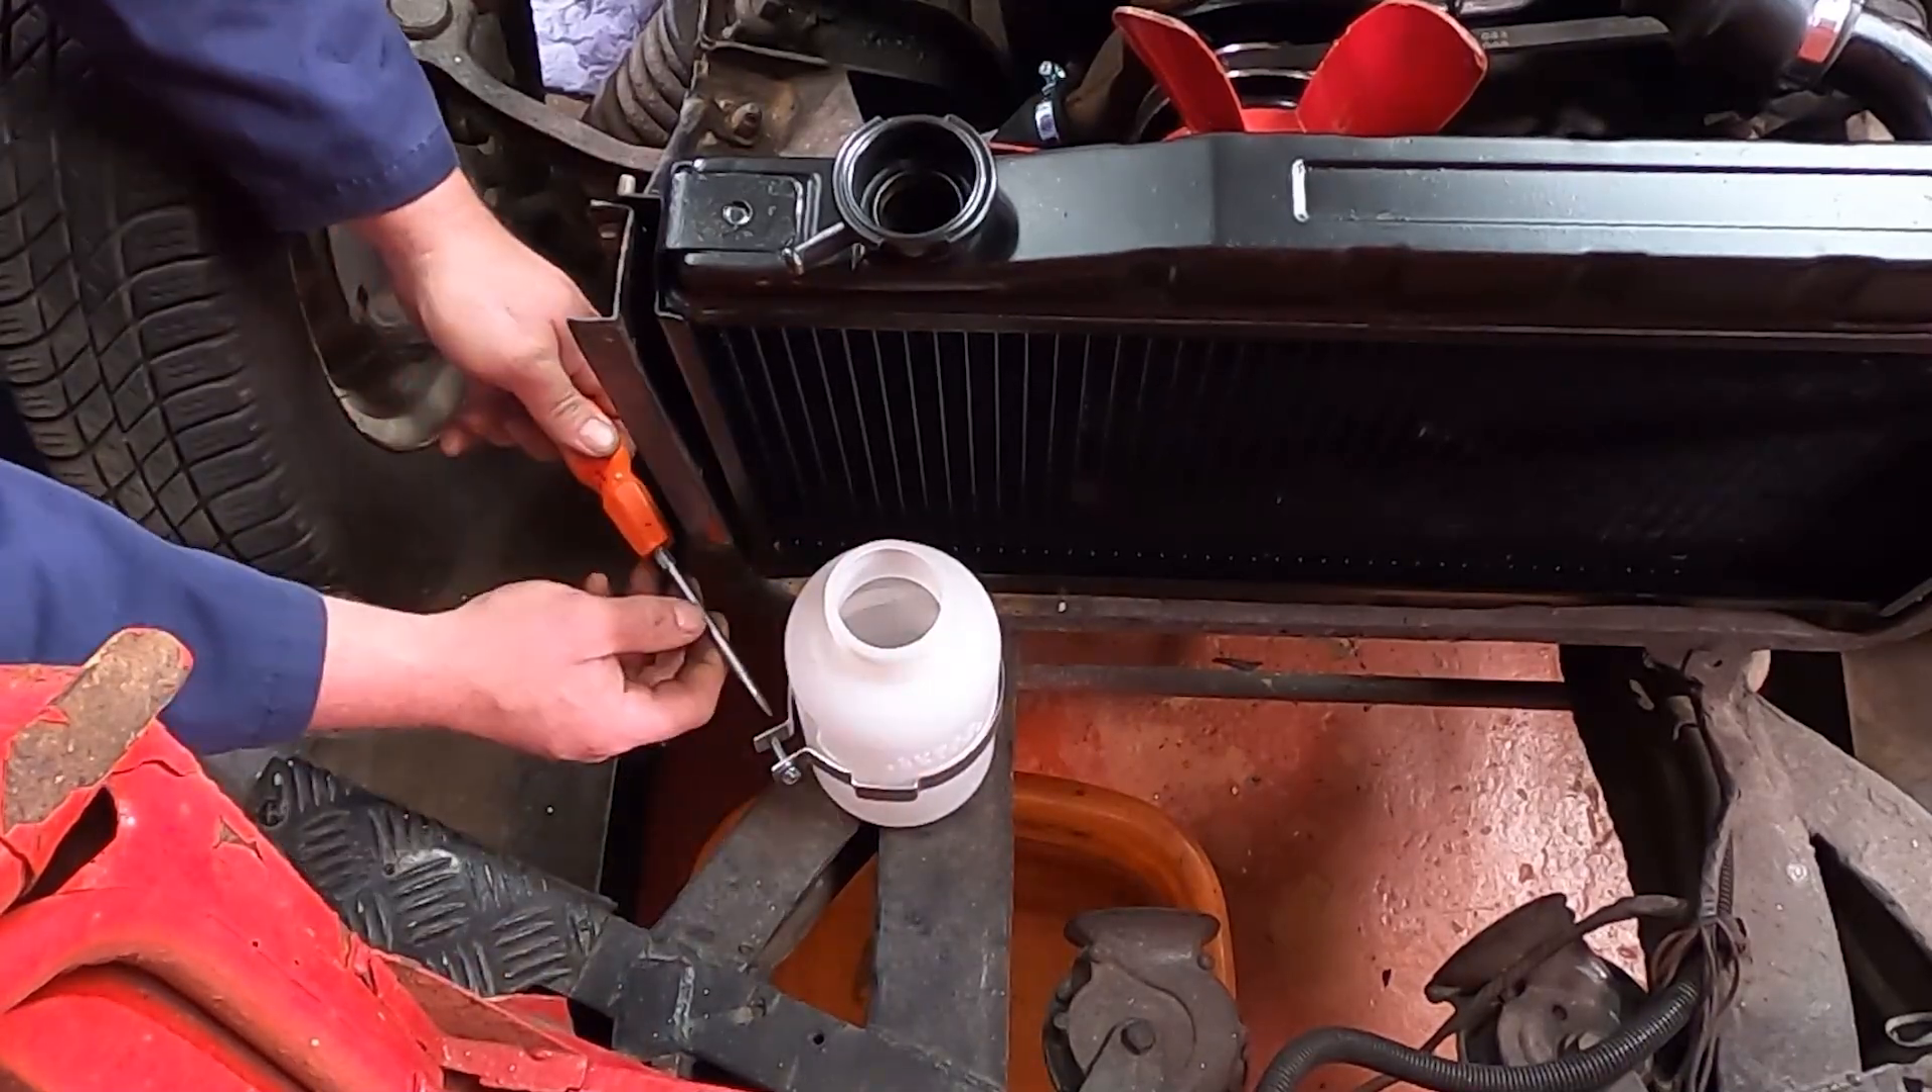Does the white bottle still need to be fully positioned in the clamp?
No.